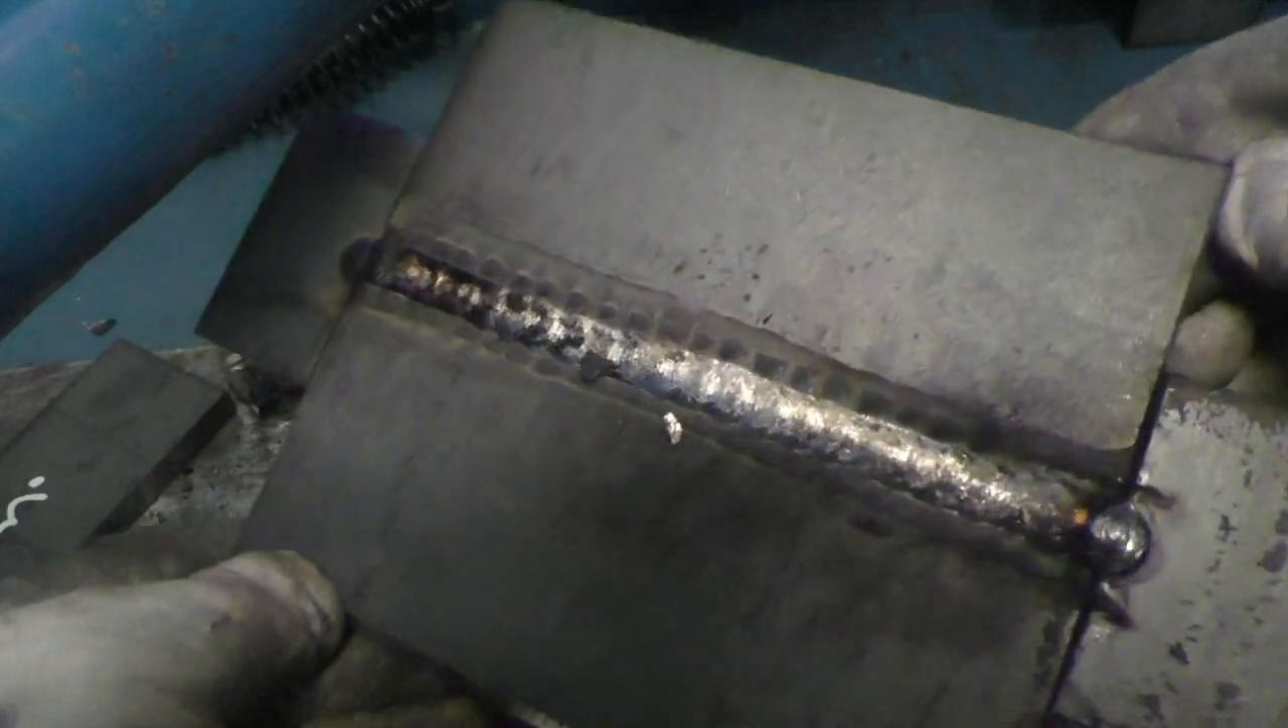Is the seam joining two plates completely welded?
Yes.